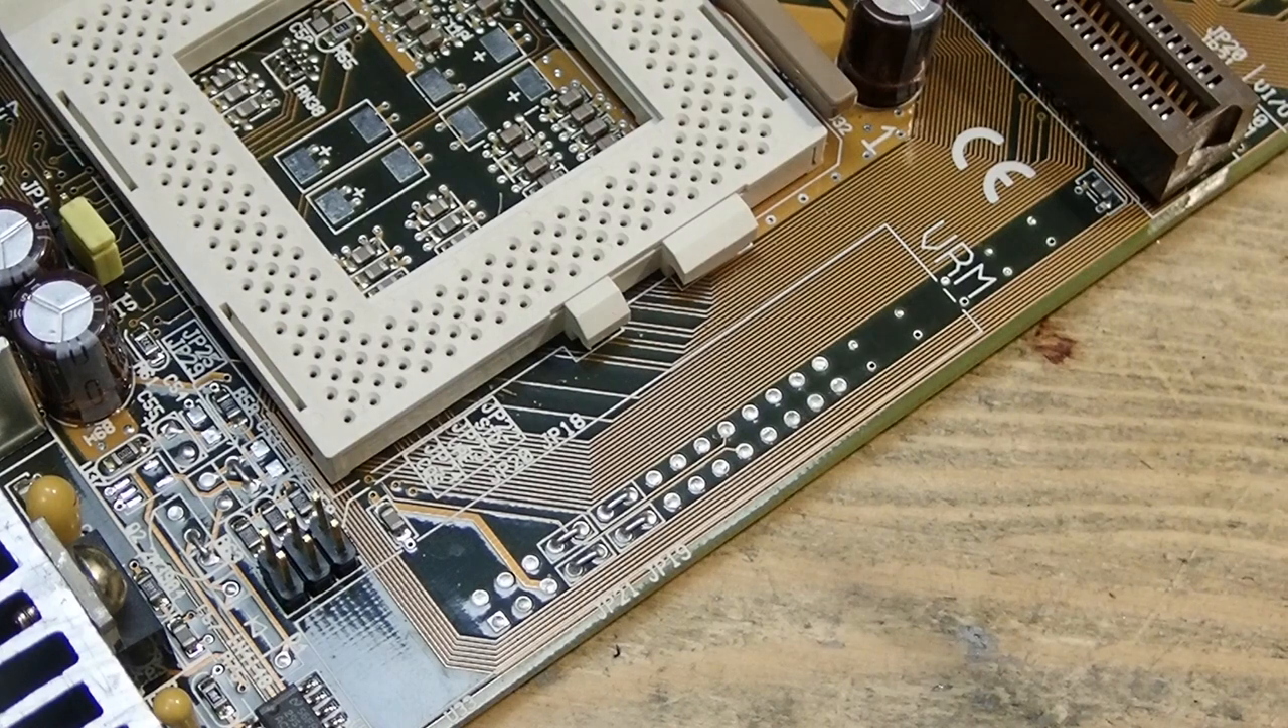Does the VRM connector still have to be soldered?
Yes.